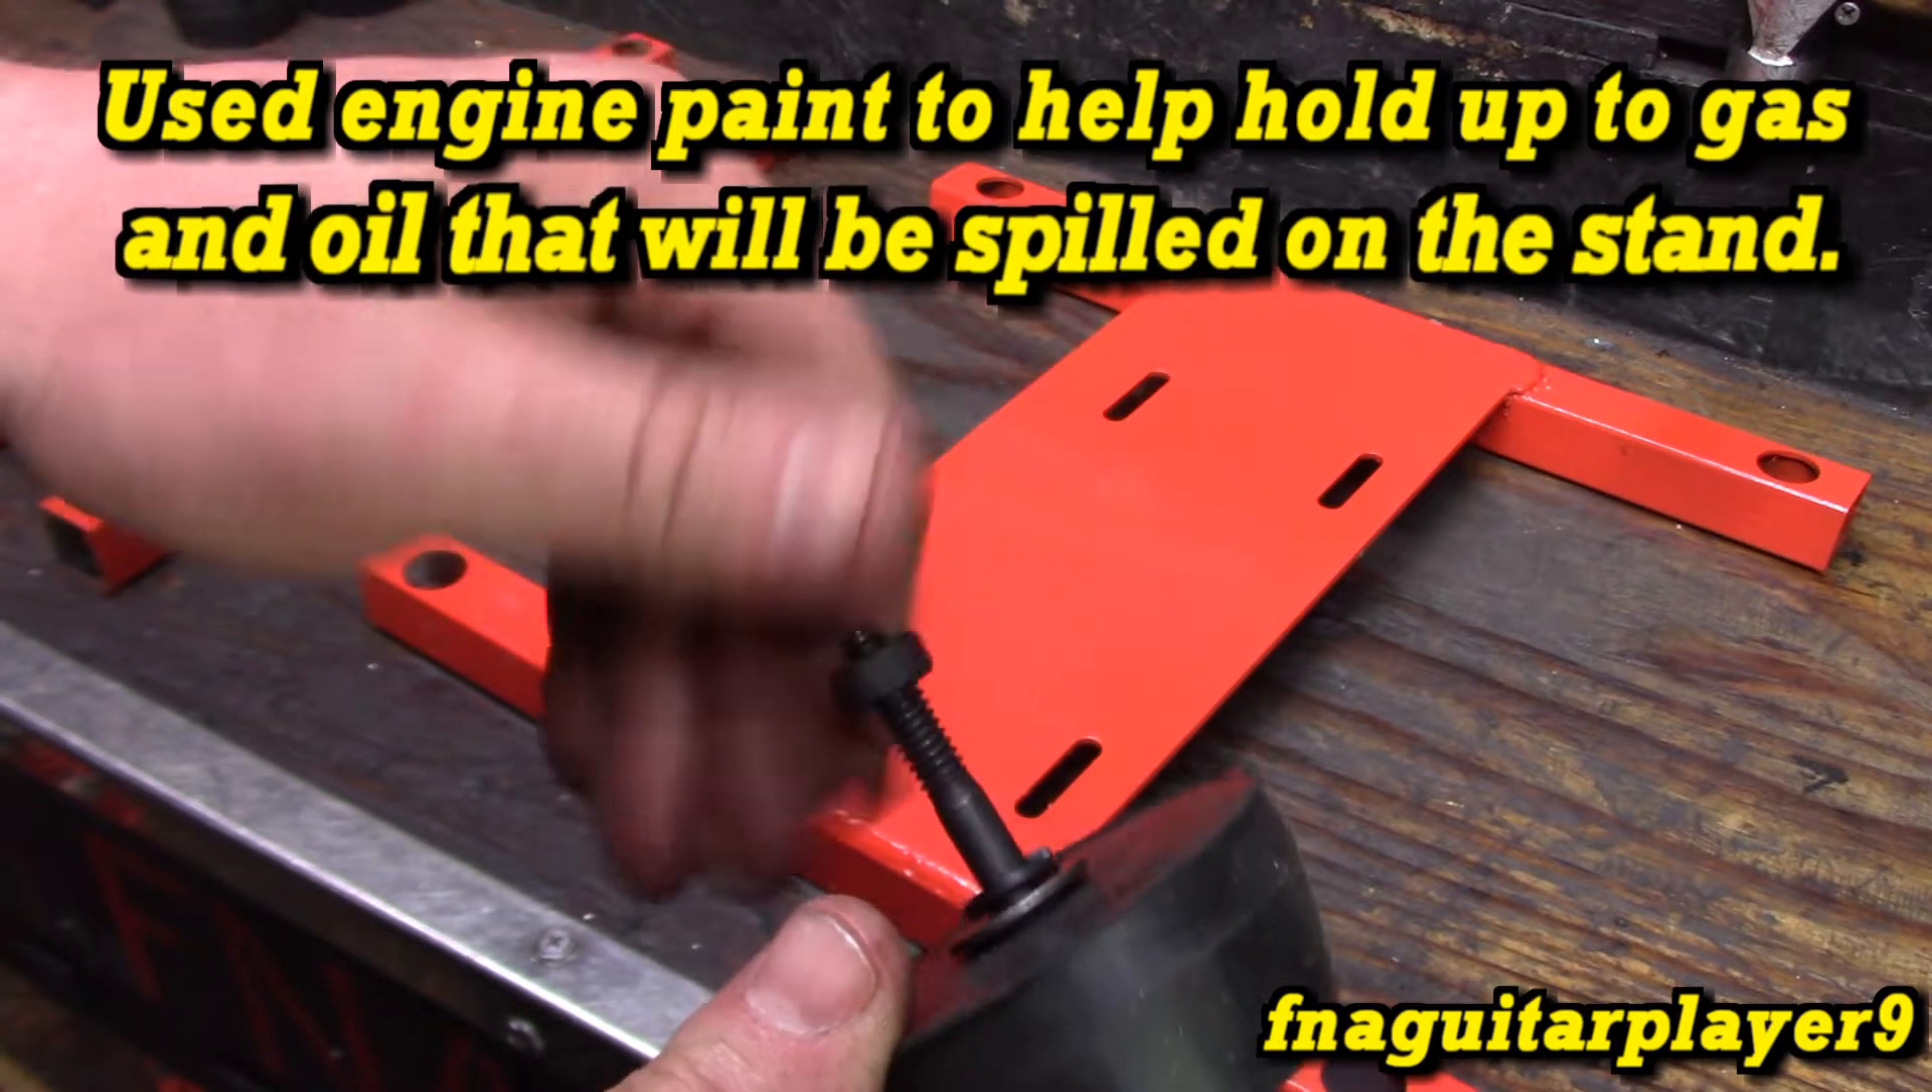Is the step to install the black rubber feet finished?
No.